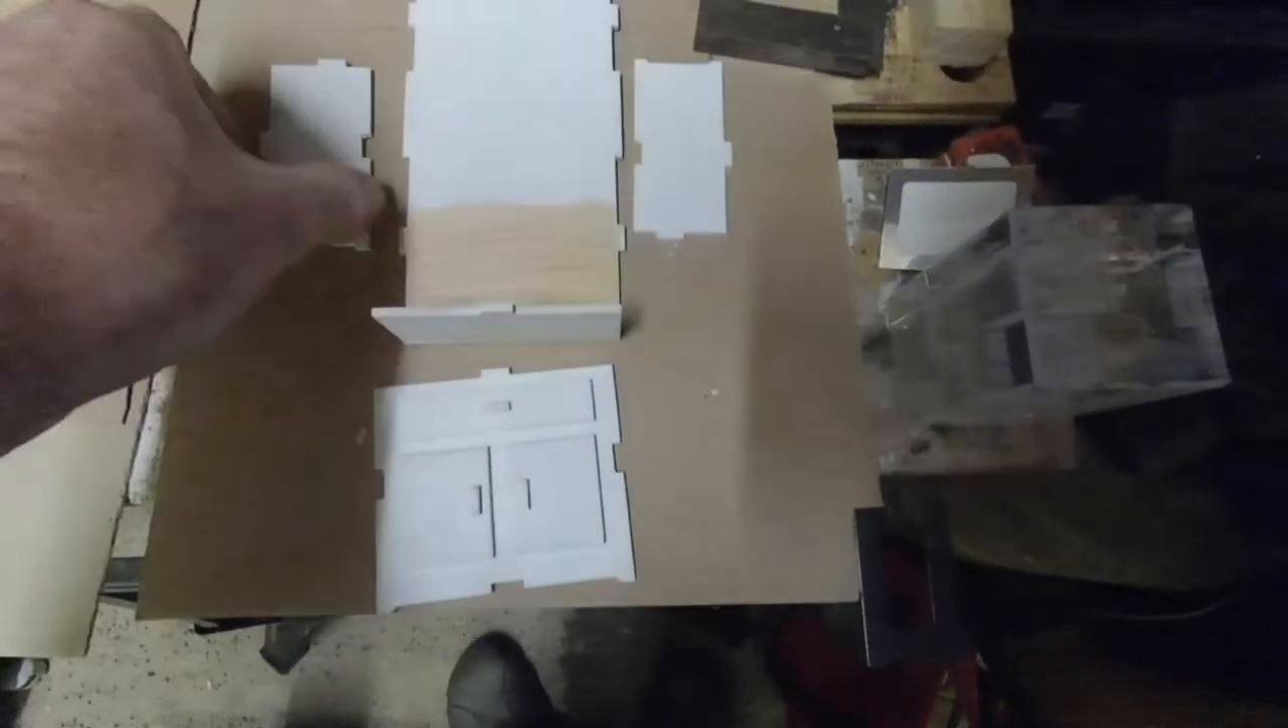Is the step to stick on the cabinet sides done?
No.